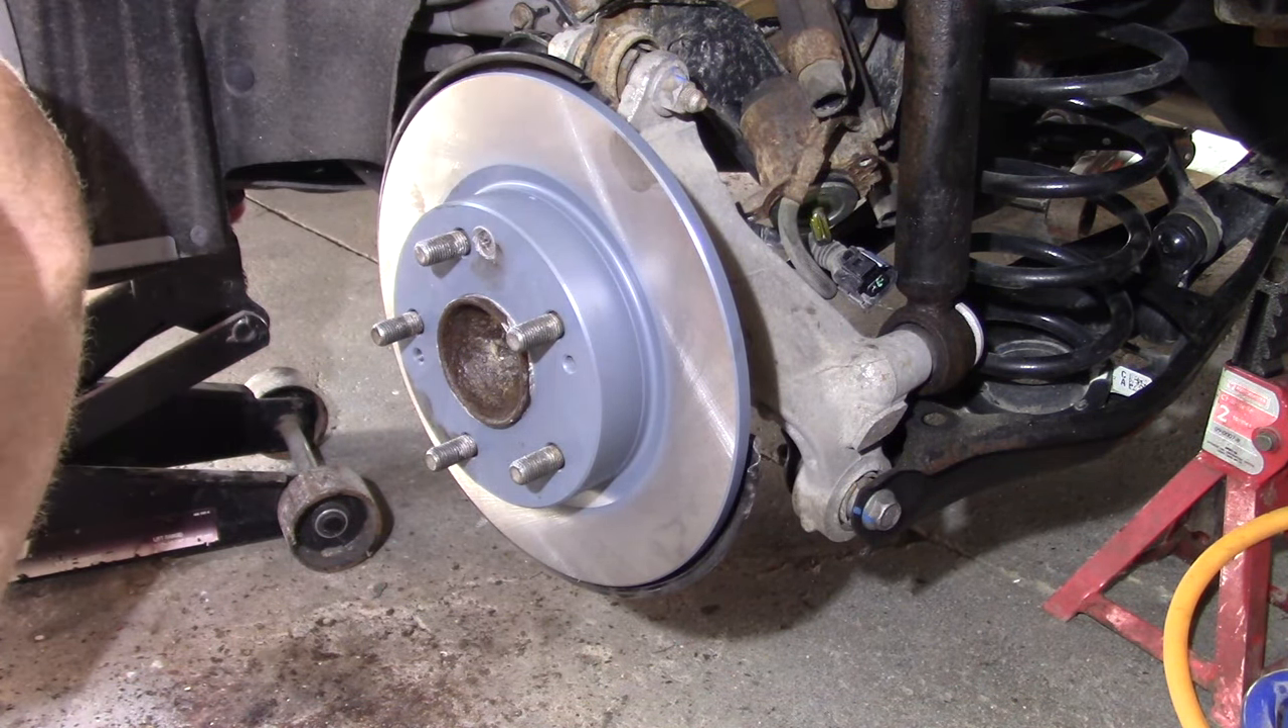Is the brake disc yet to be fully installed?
No.